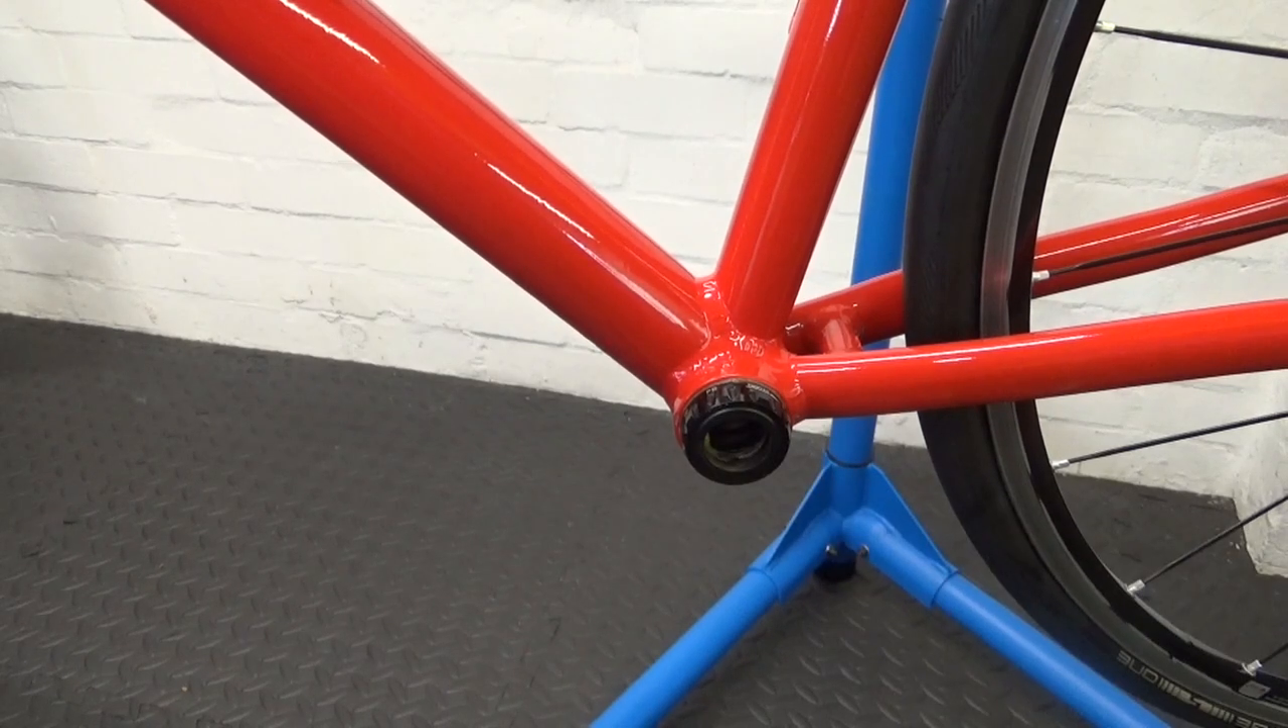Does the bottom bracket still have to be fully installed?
No.